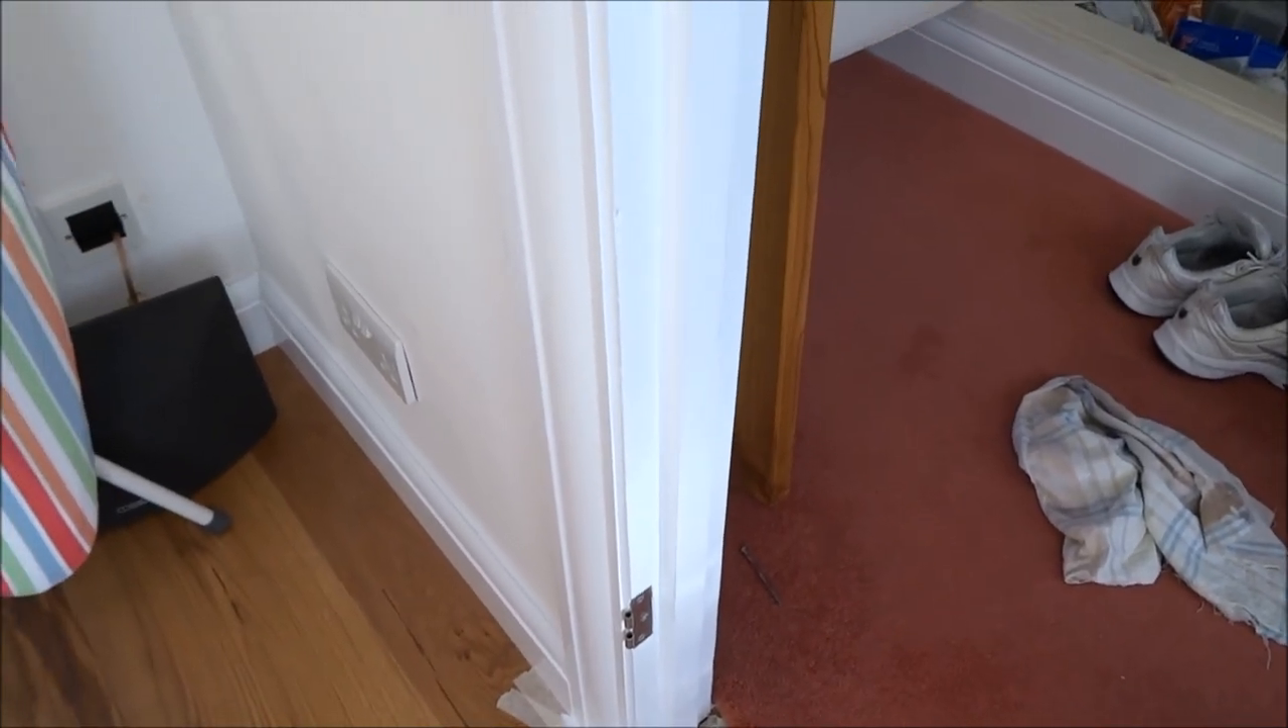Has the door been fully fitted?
No.